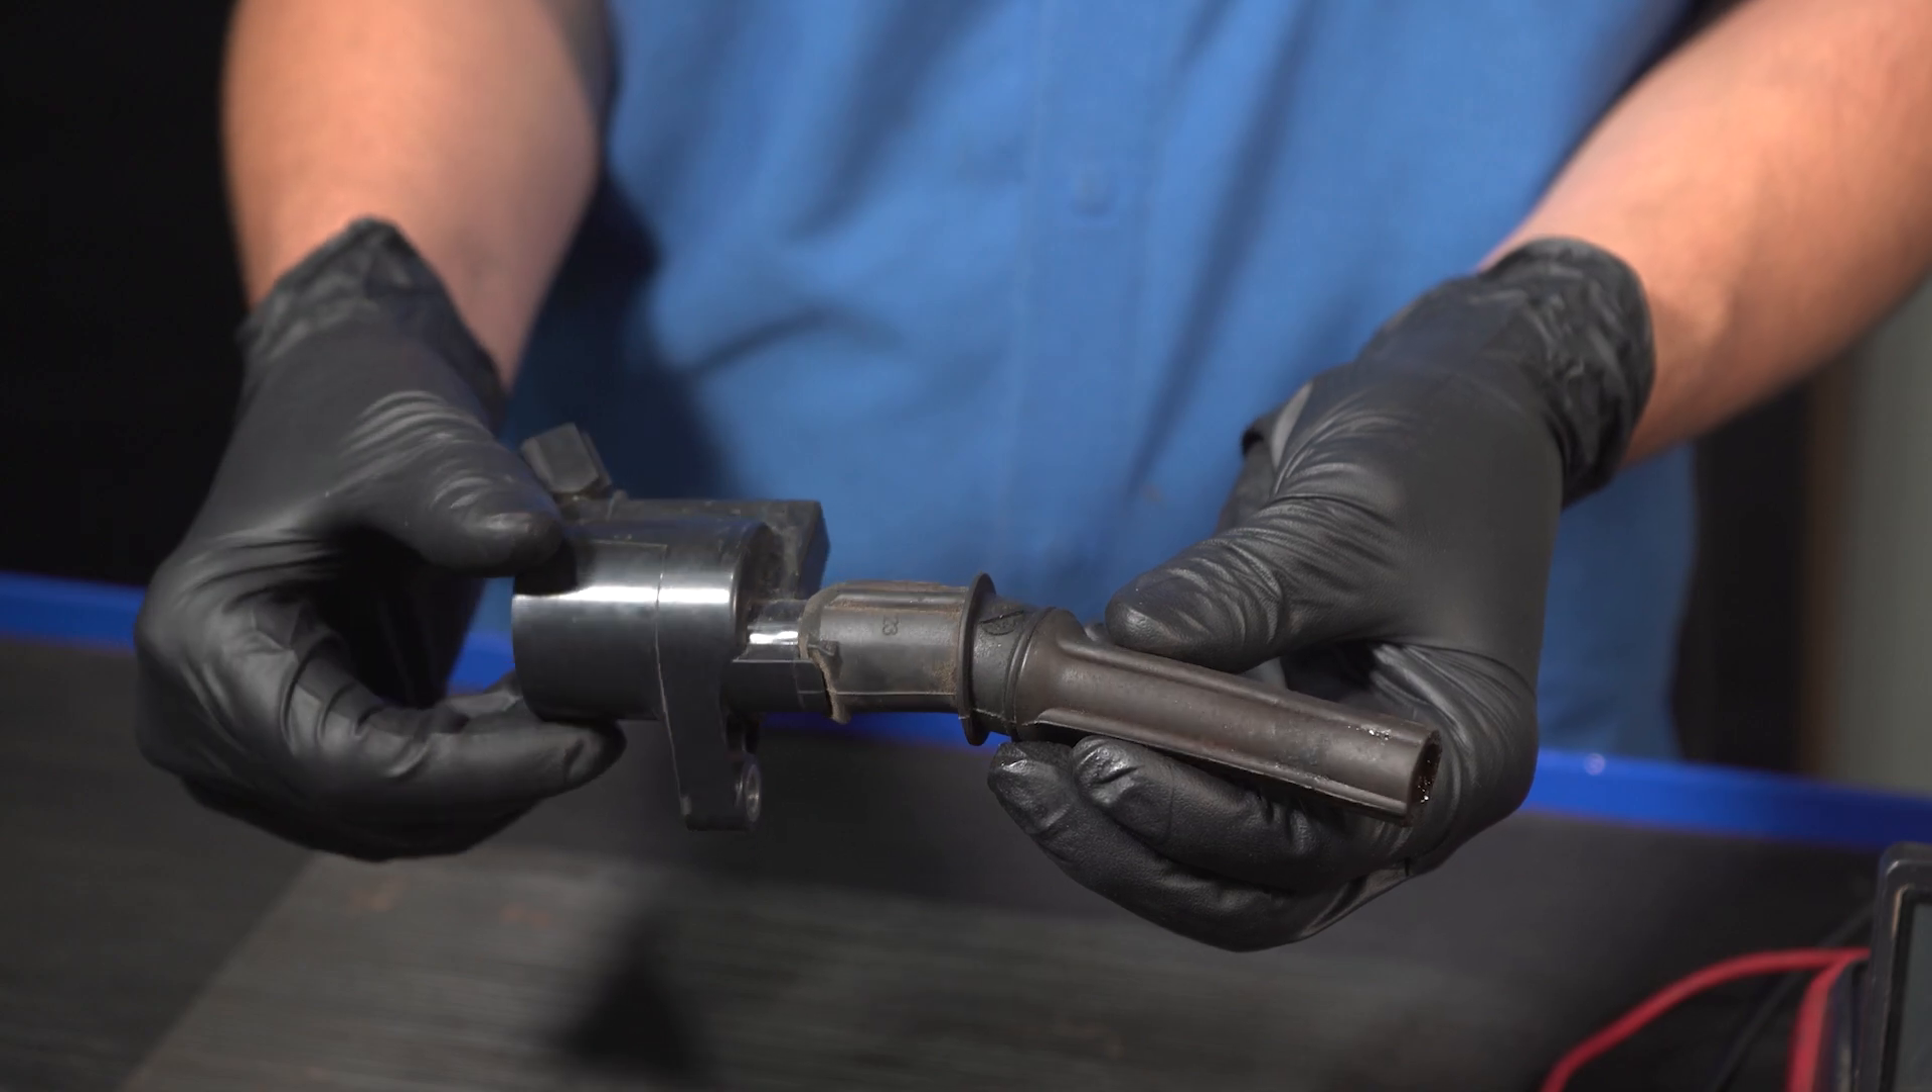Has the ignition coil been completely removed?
Yes.